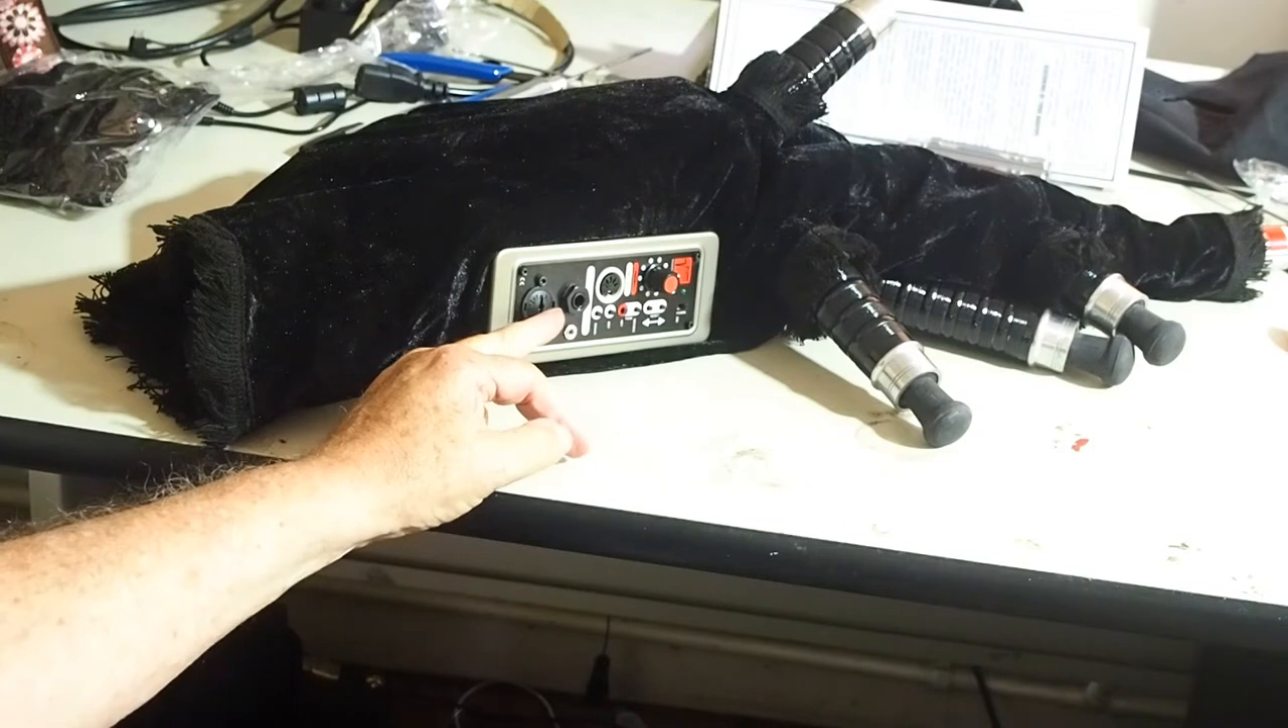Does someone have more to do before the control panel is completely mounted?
No.